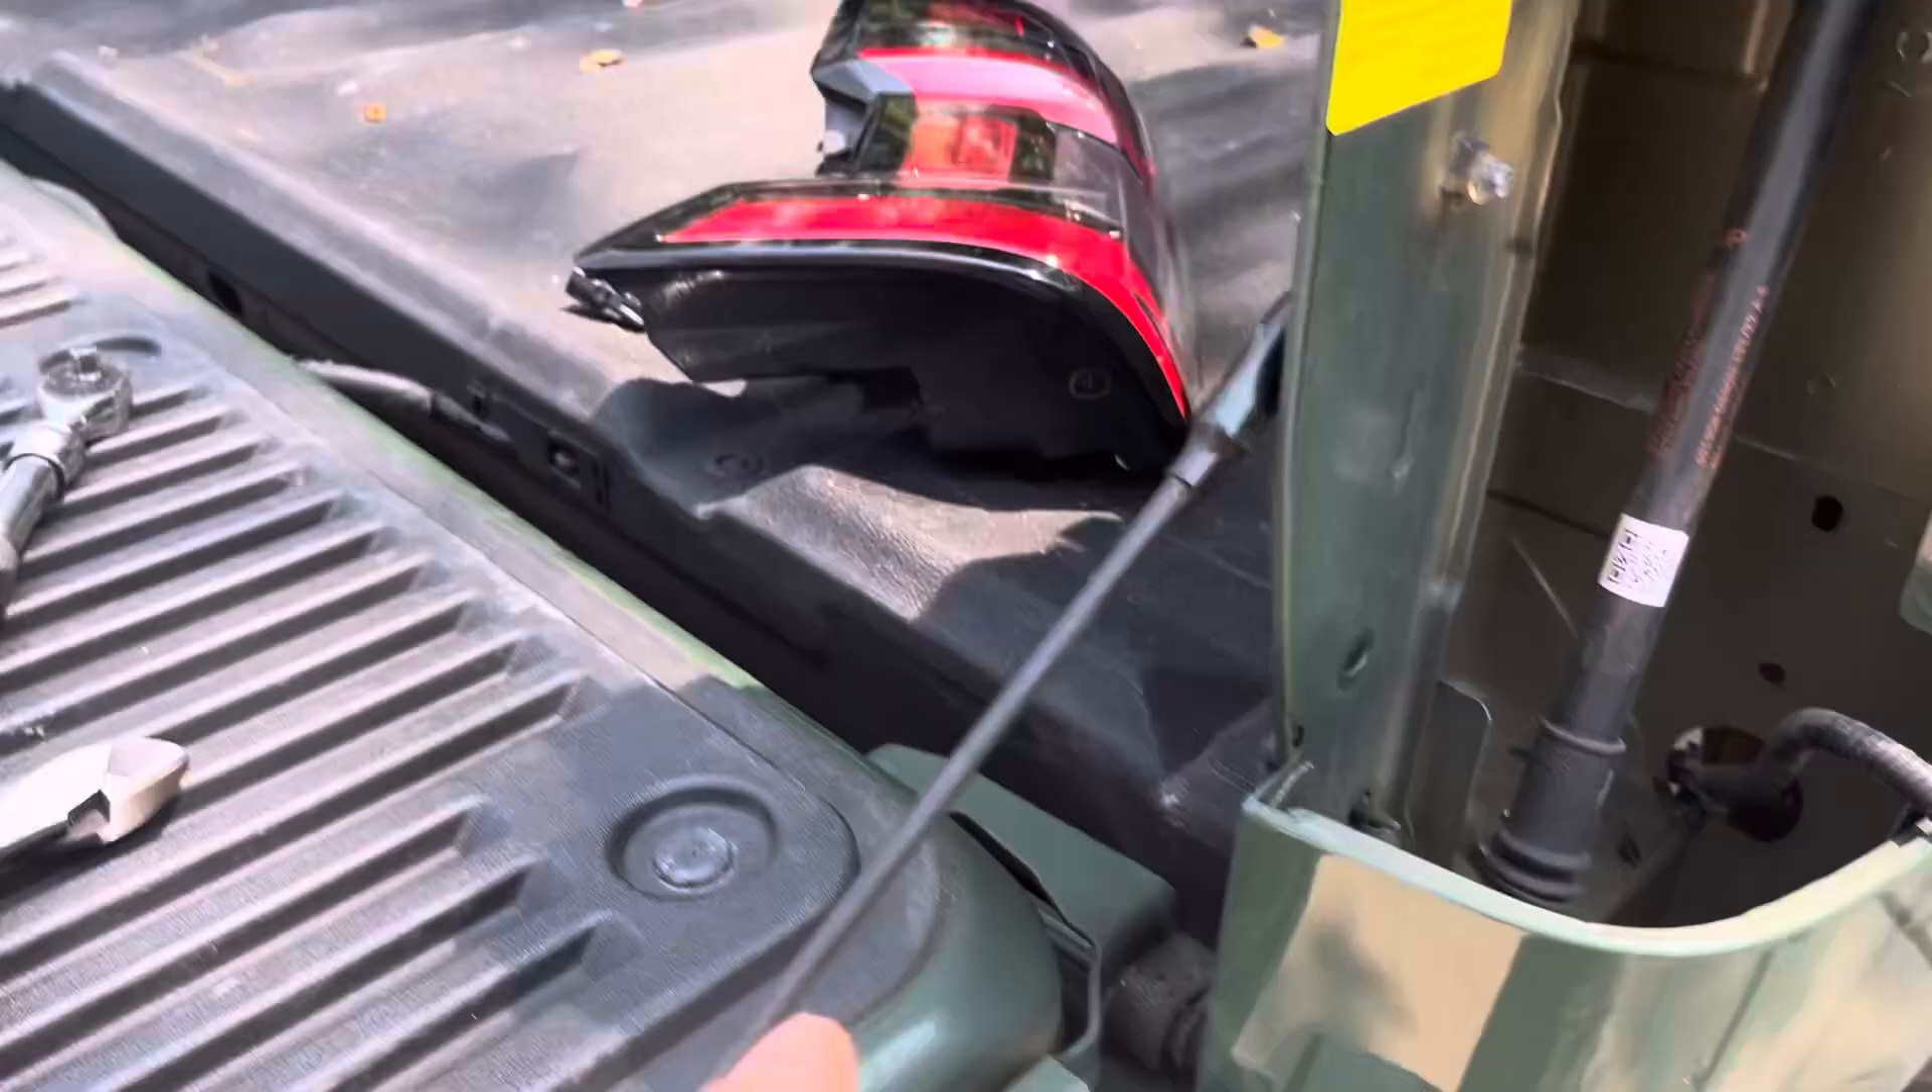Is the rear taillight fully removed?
Yes.